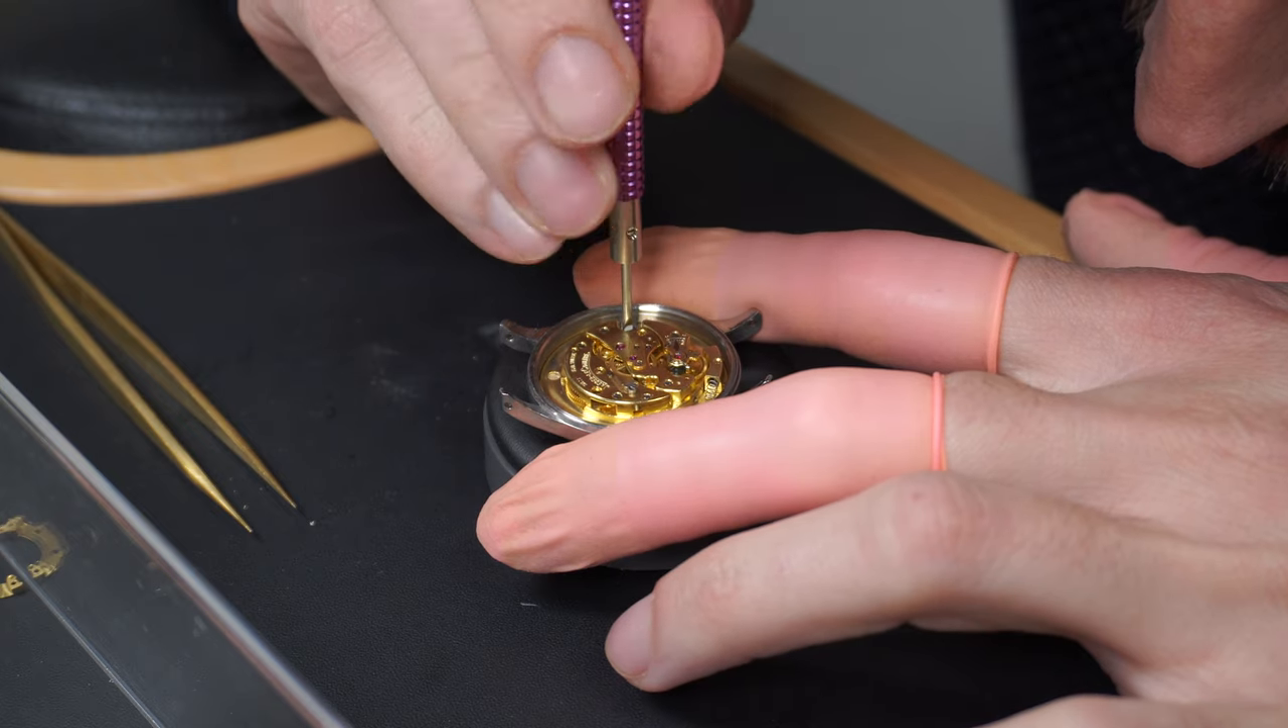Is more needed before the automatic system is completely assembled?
Yes.